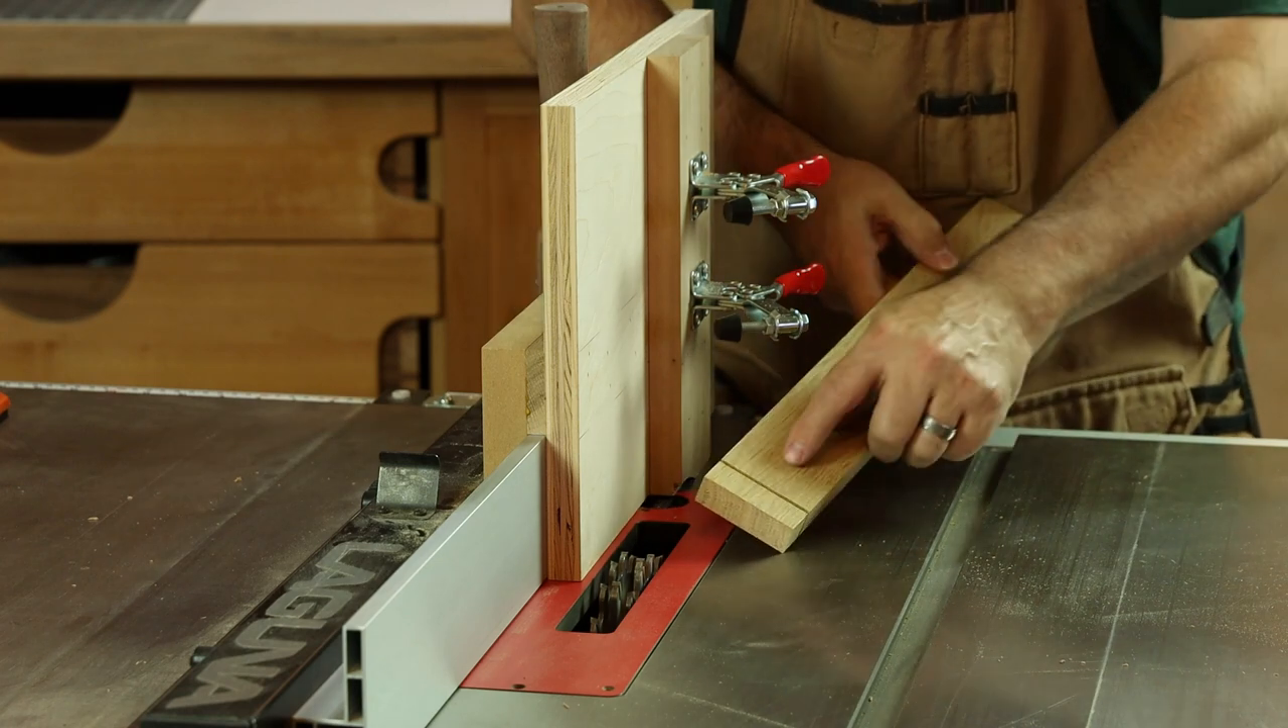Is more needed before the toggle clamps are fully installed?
No.